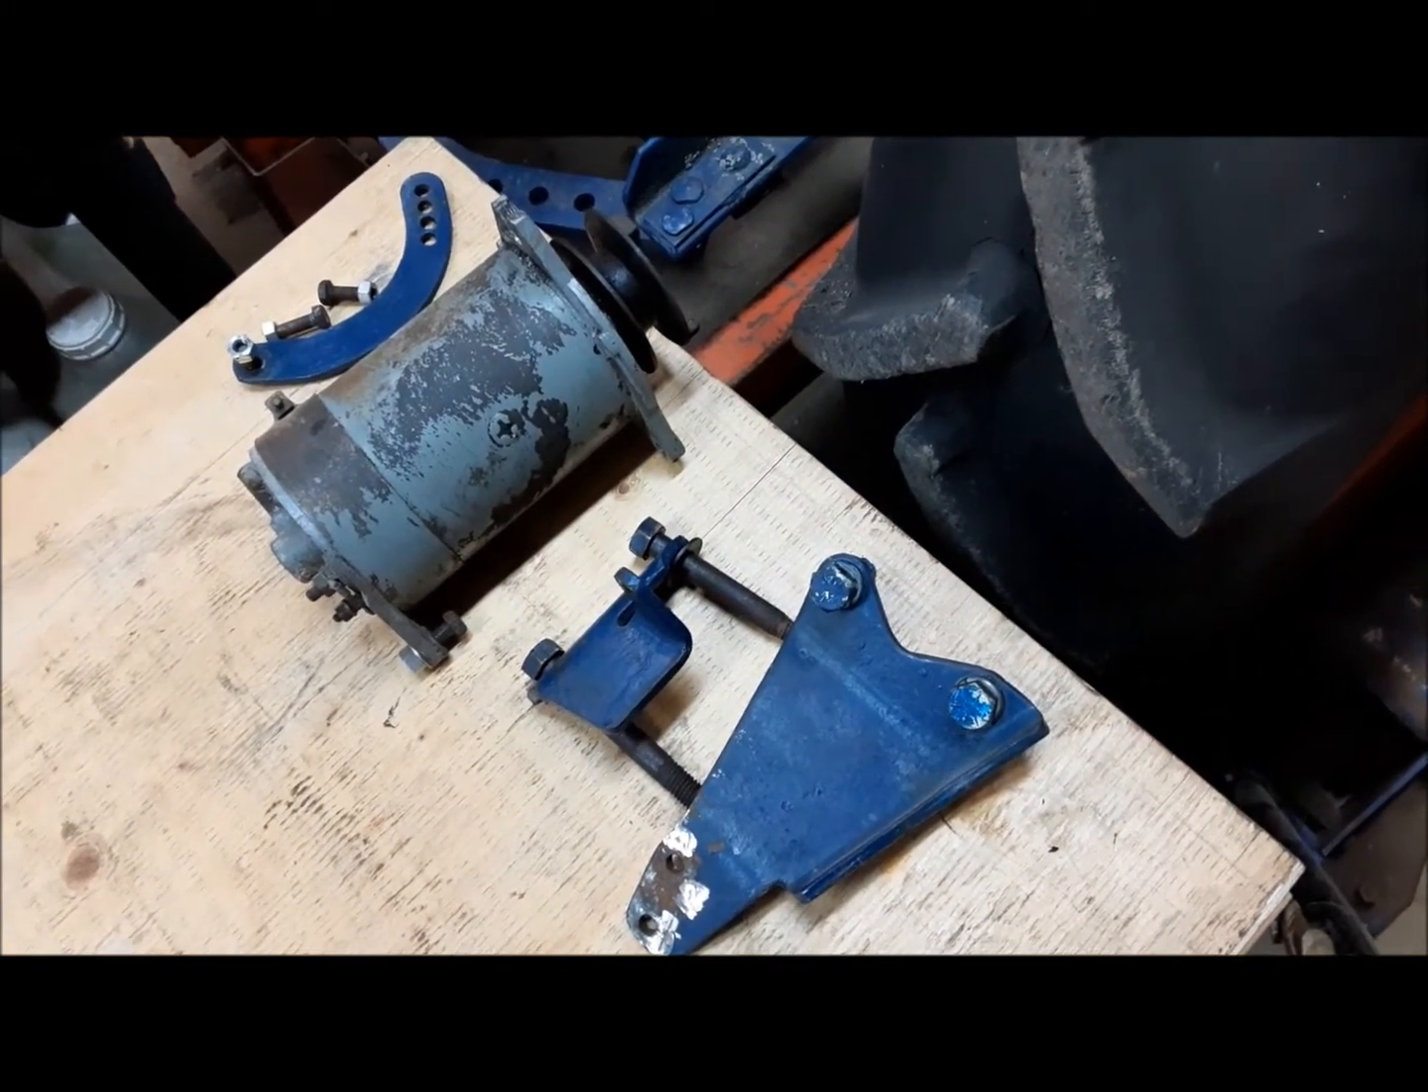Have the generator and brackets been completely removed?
Yes.